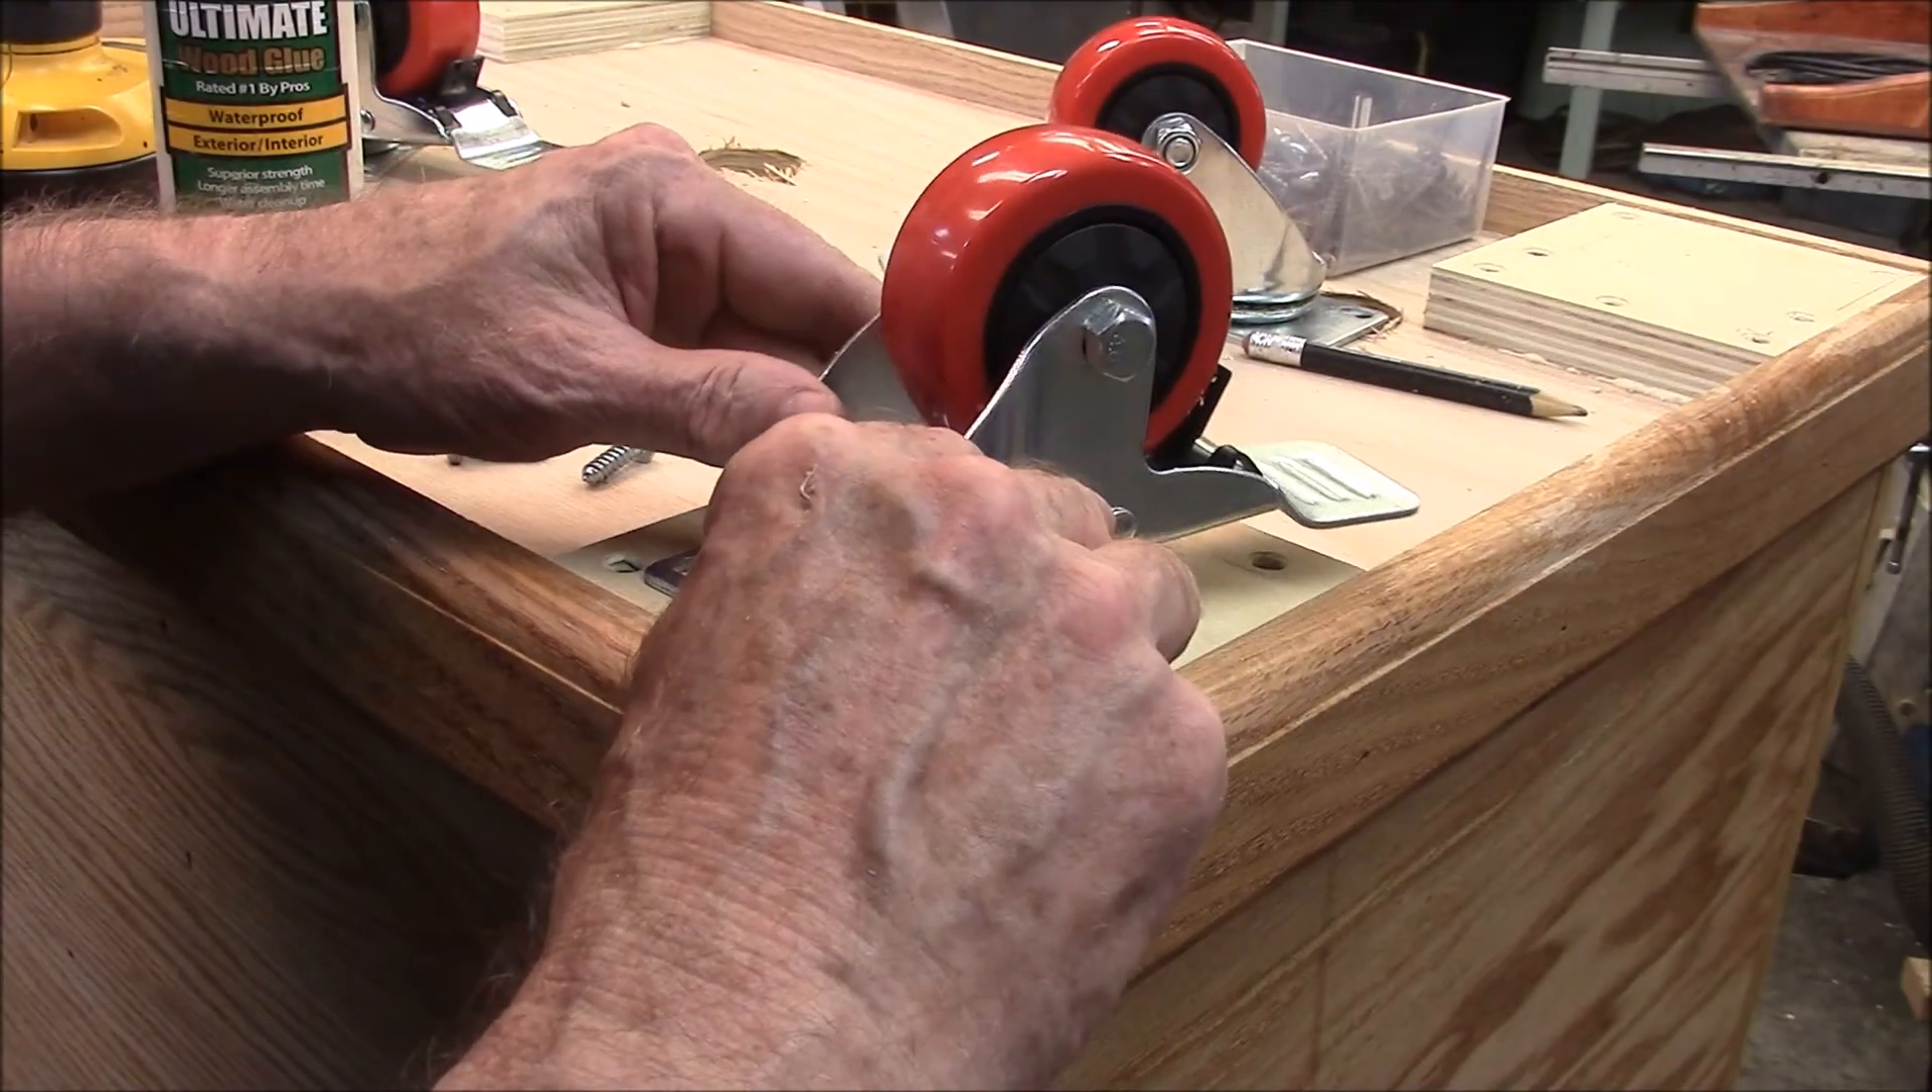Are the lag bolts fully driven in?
No.